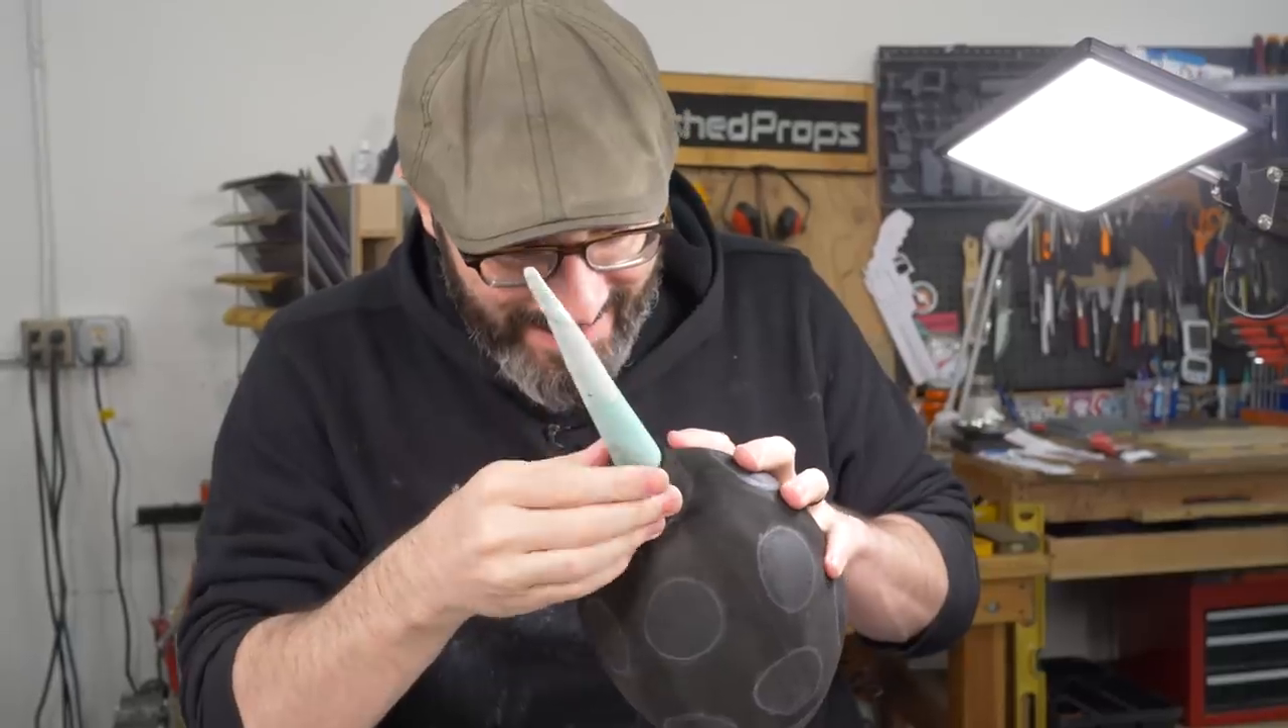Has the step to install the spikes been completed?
No.